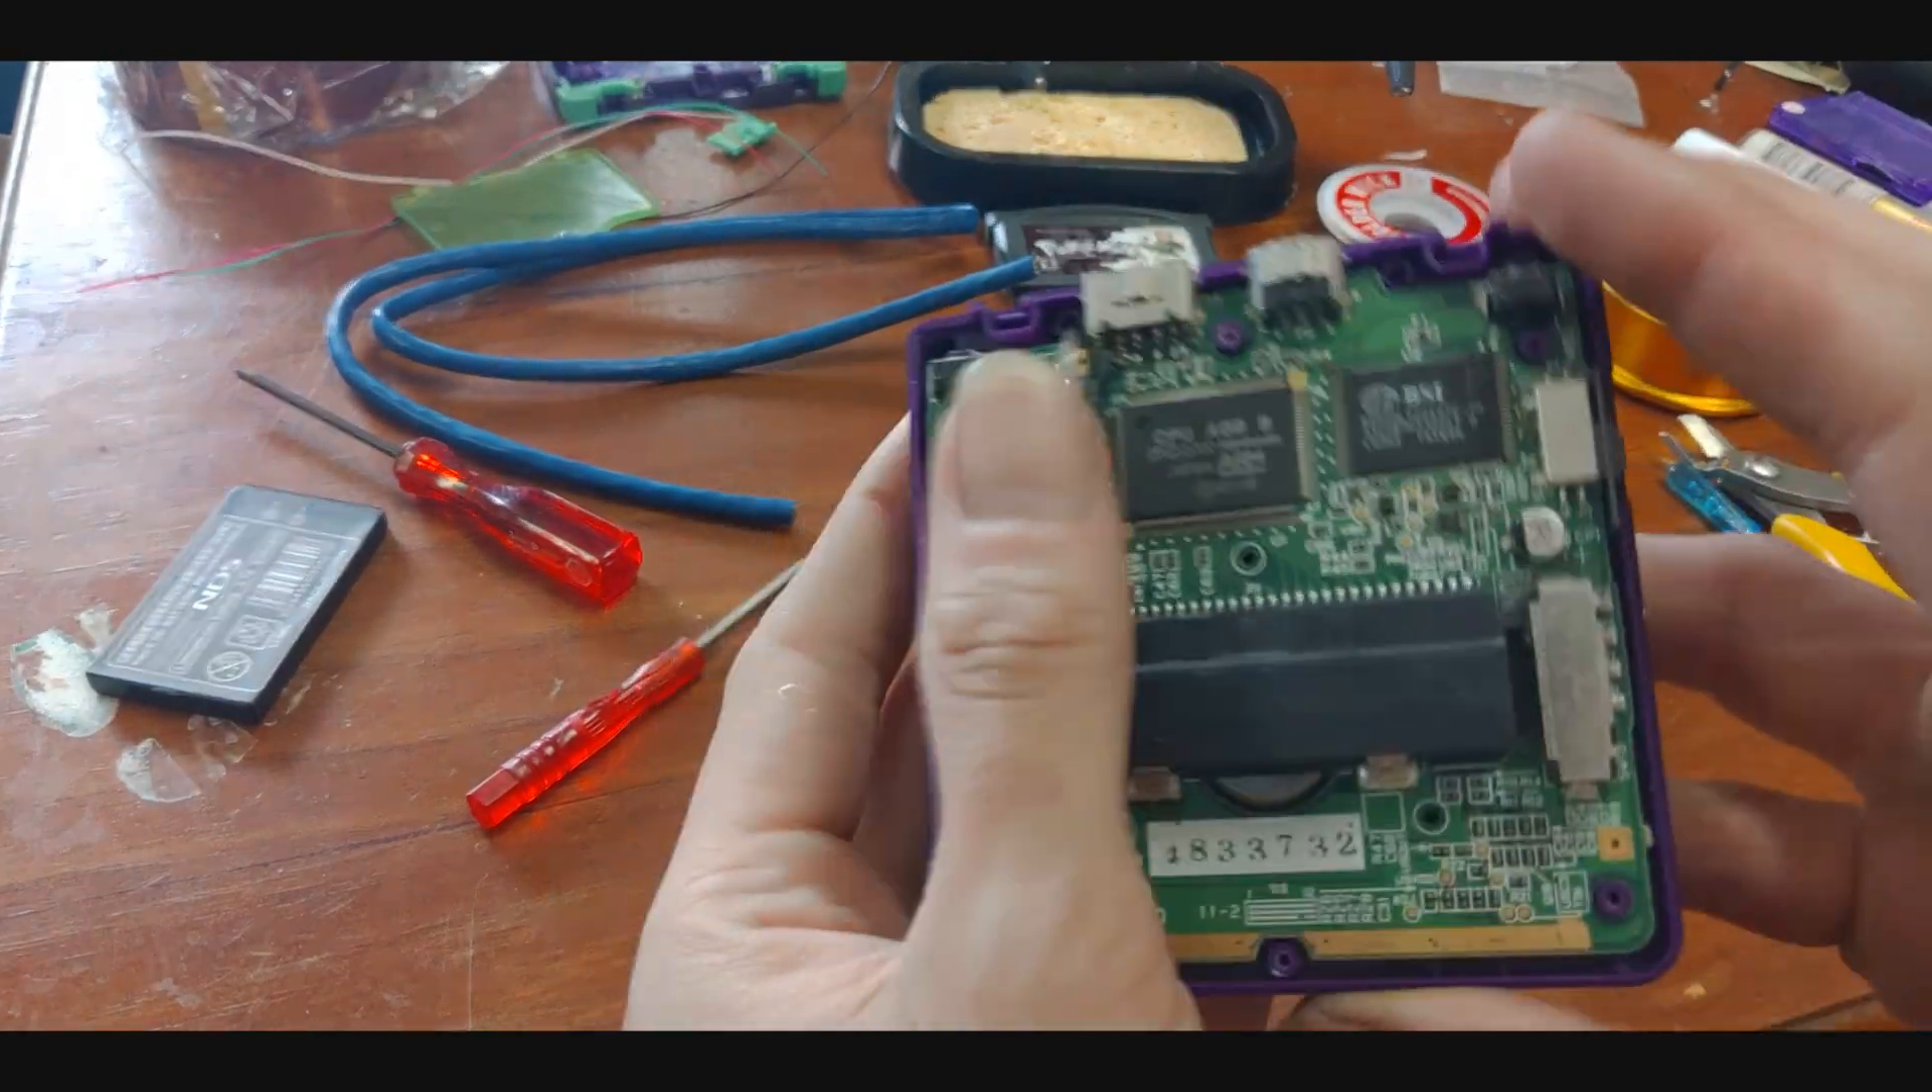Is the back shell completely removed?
Yes.